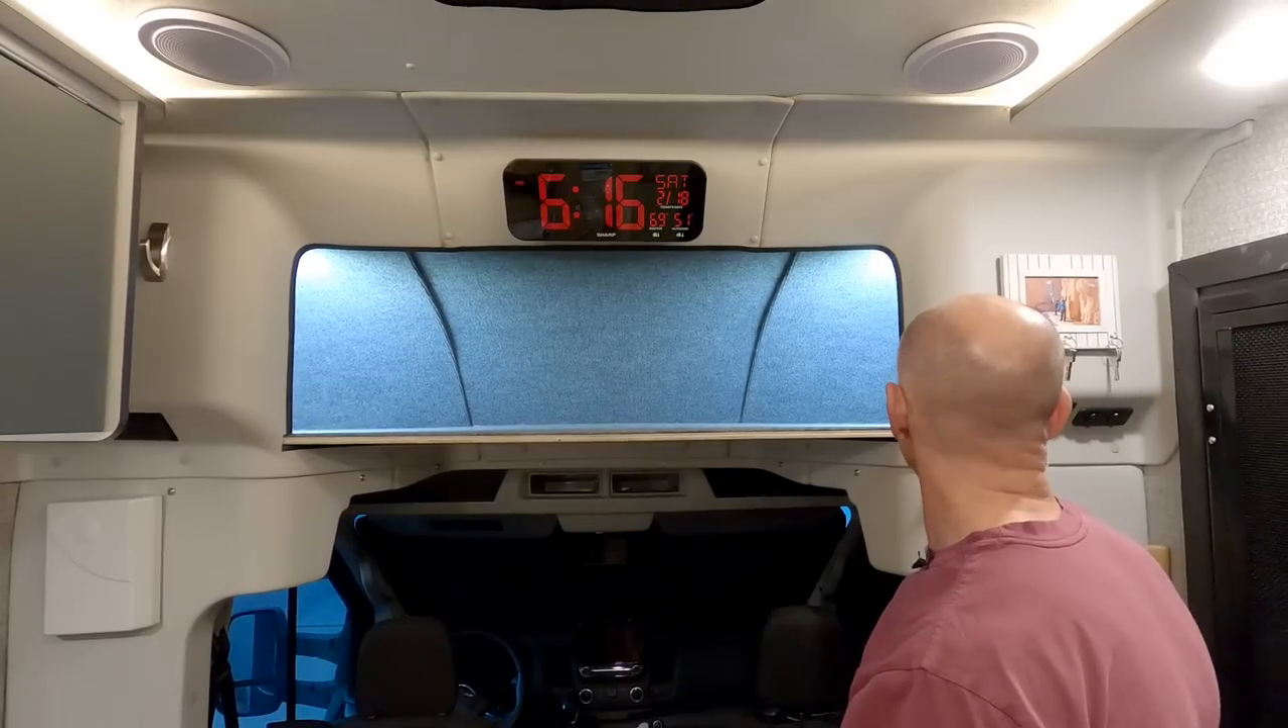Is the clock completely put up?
Yes.